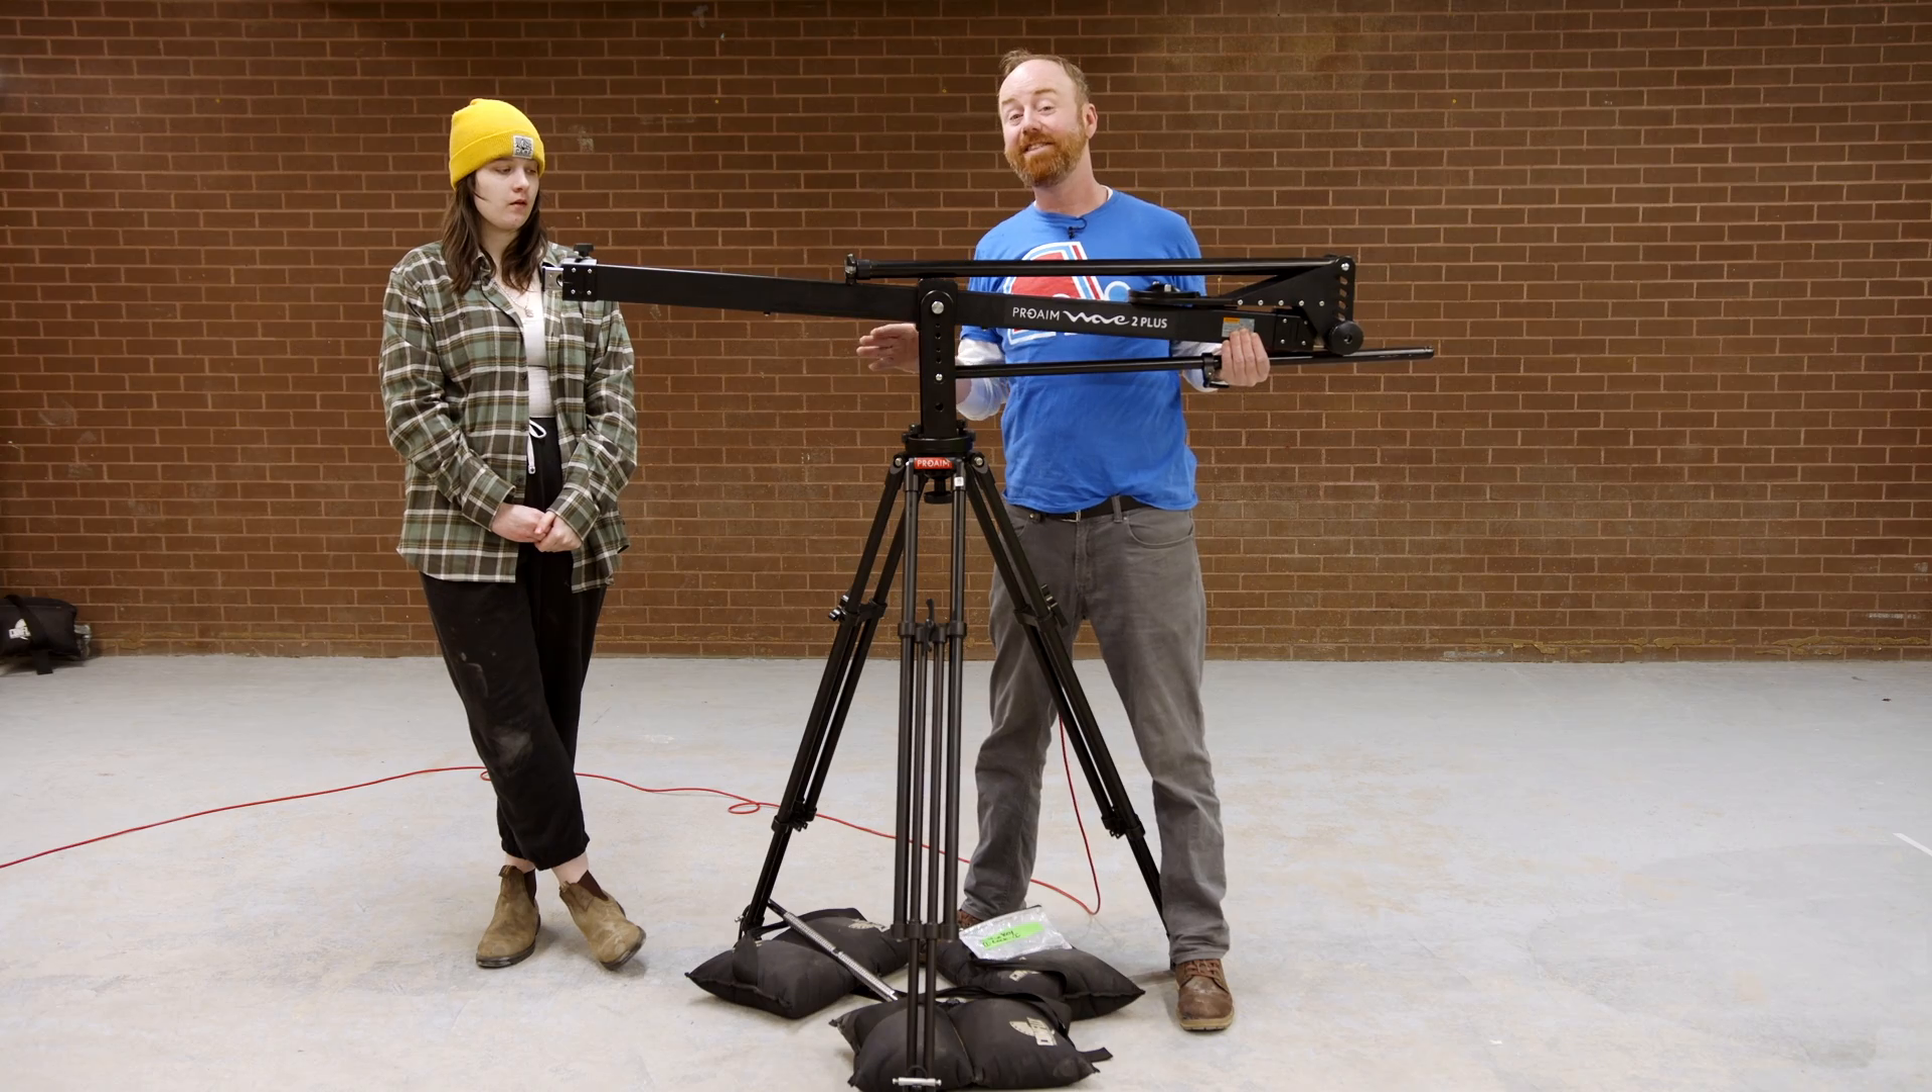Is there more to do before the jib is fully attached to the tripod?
No.